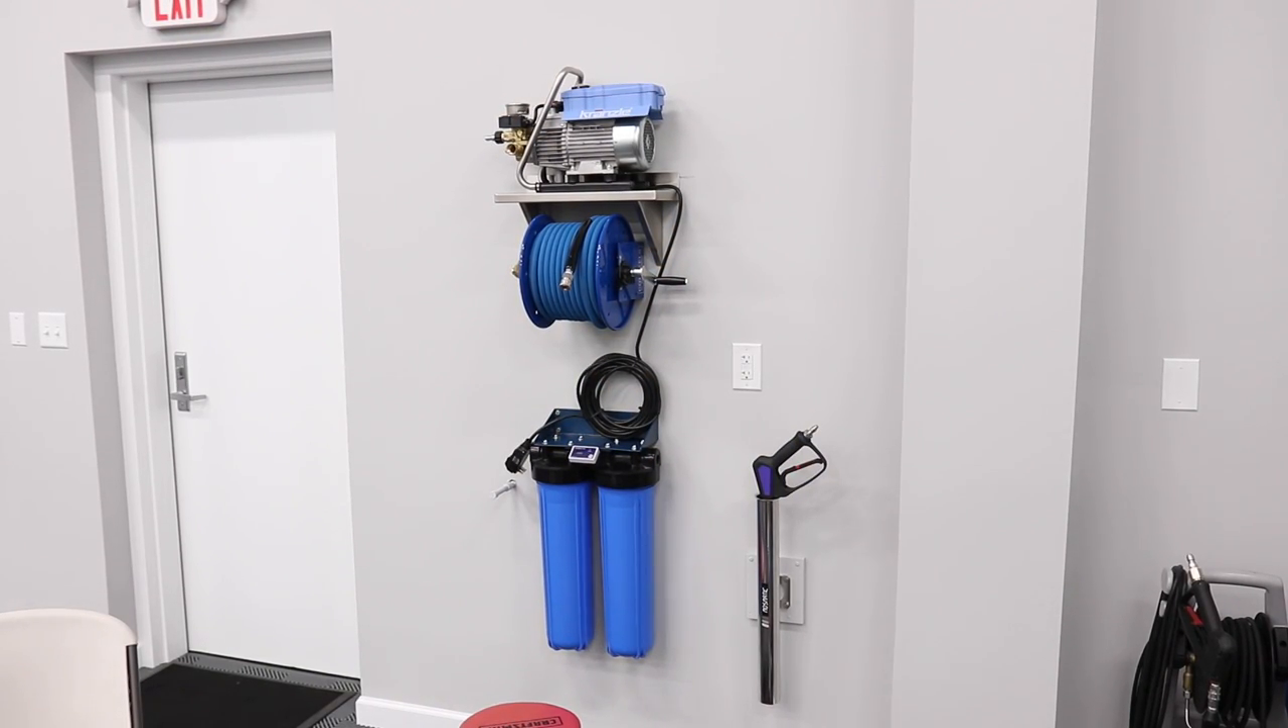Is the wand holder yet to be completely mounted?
No.